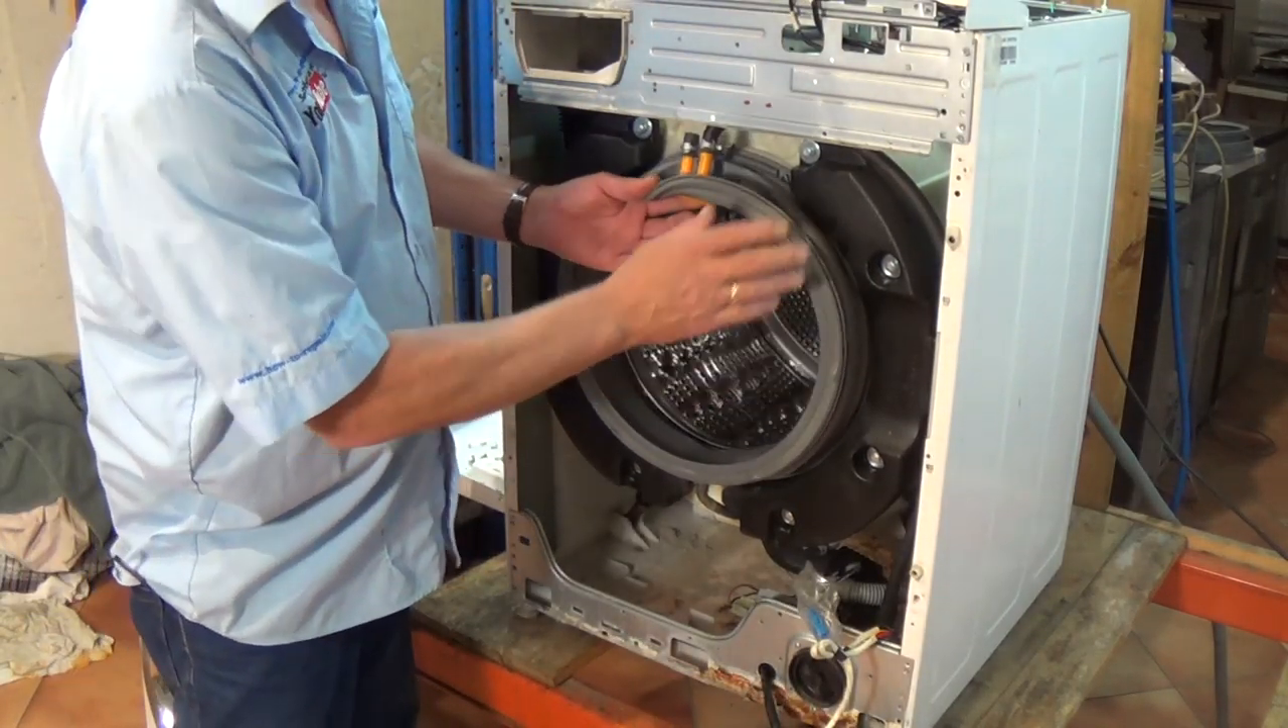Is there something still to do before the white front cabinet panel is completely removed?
No.